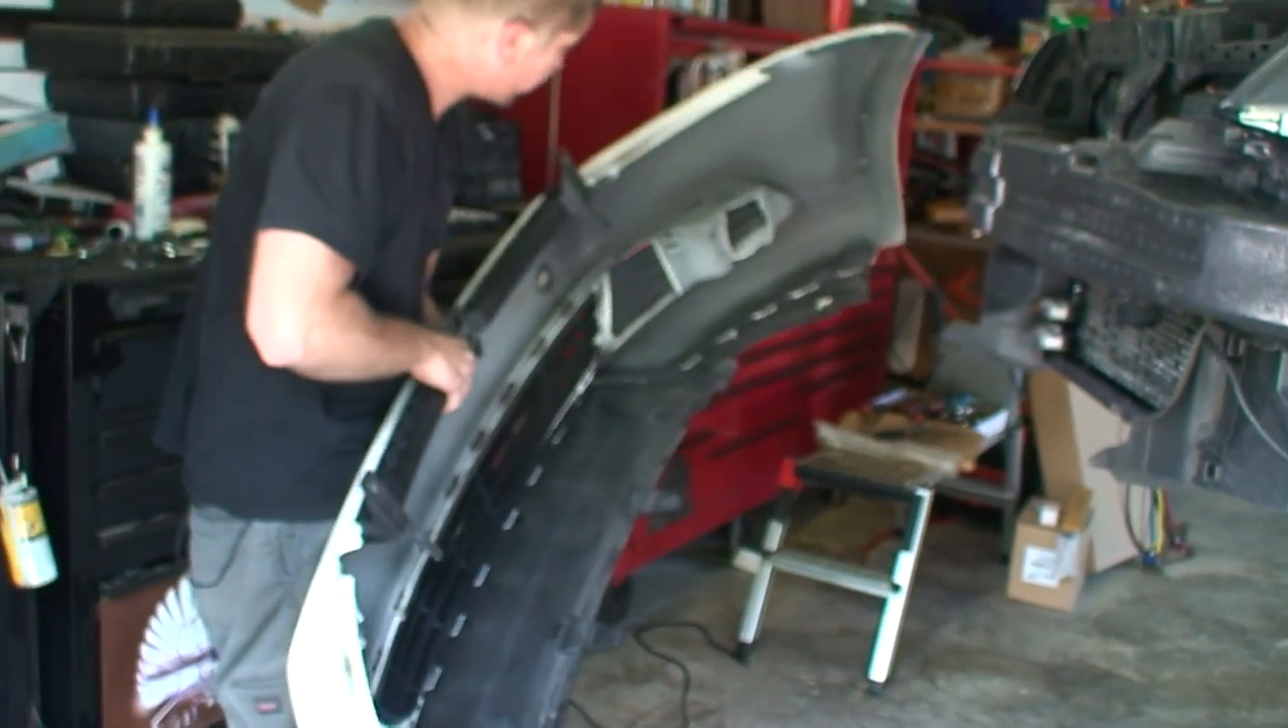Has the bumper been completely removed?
Yes.